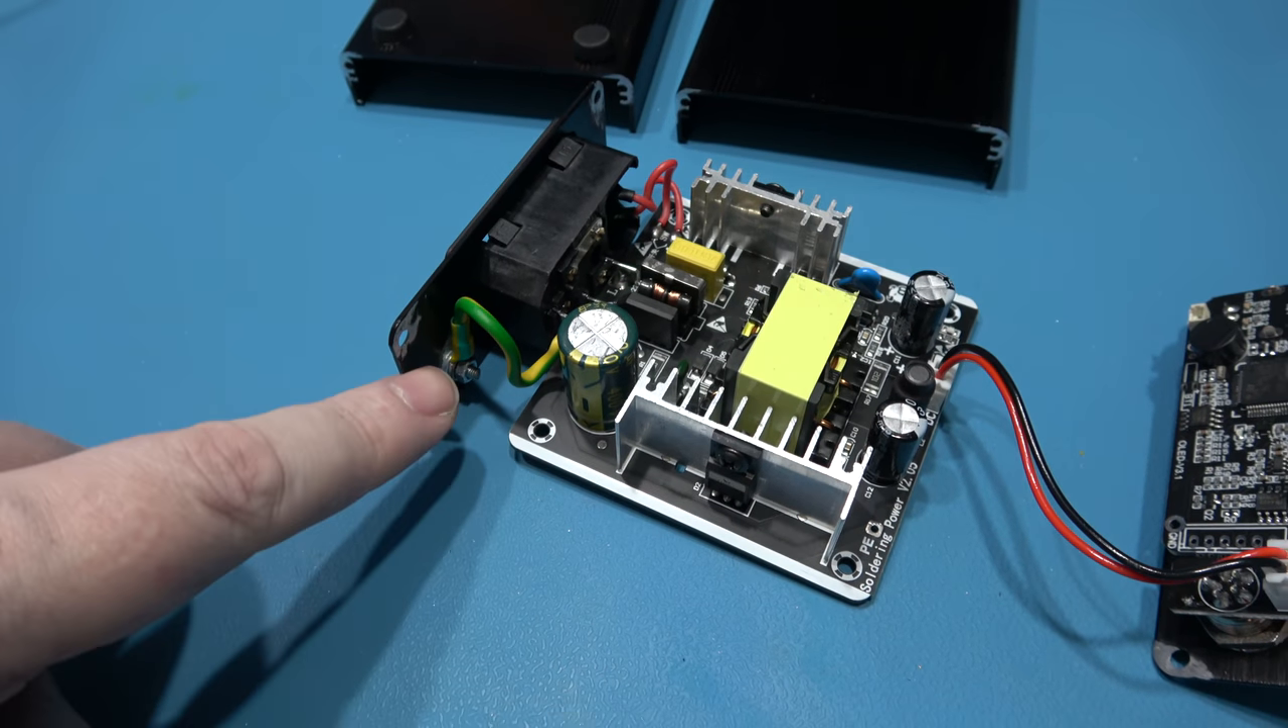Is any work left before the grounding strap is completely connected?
No.